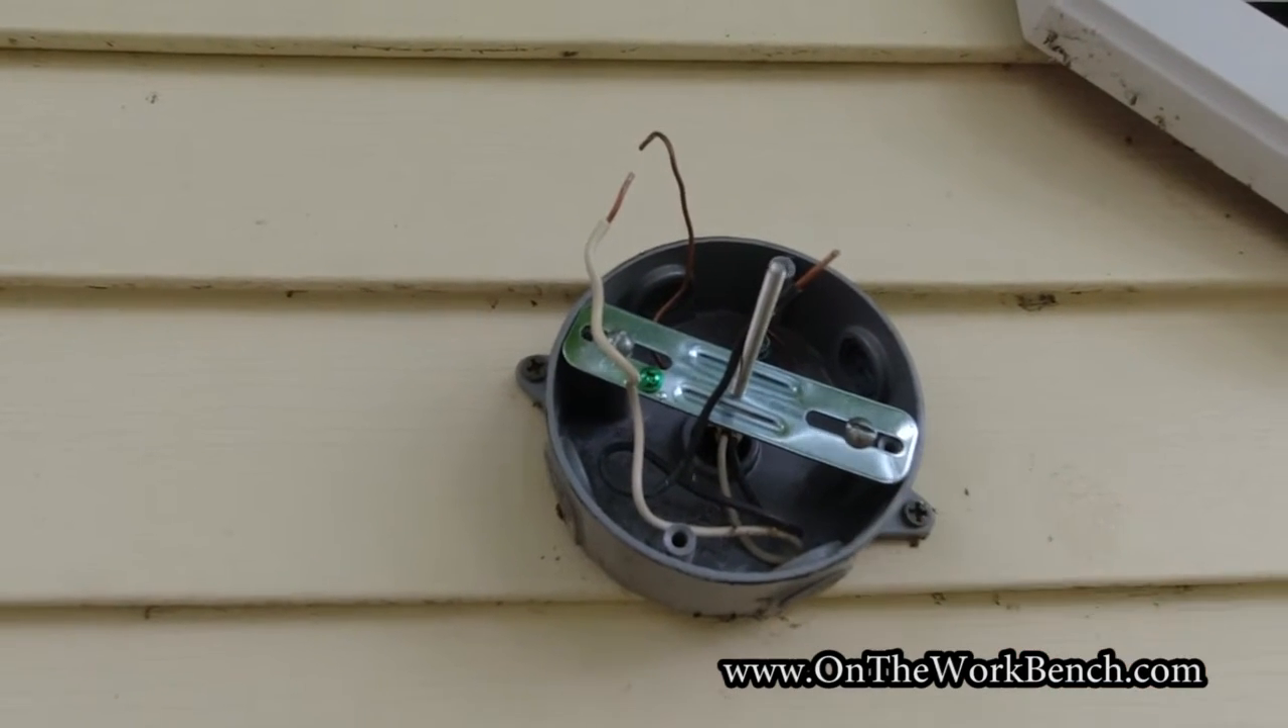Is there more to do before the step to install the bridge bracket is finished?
No.